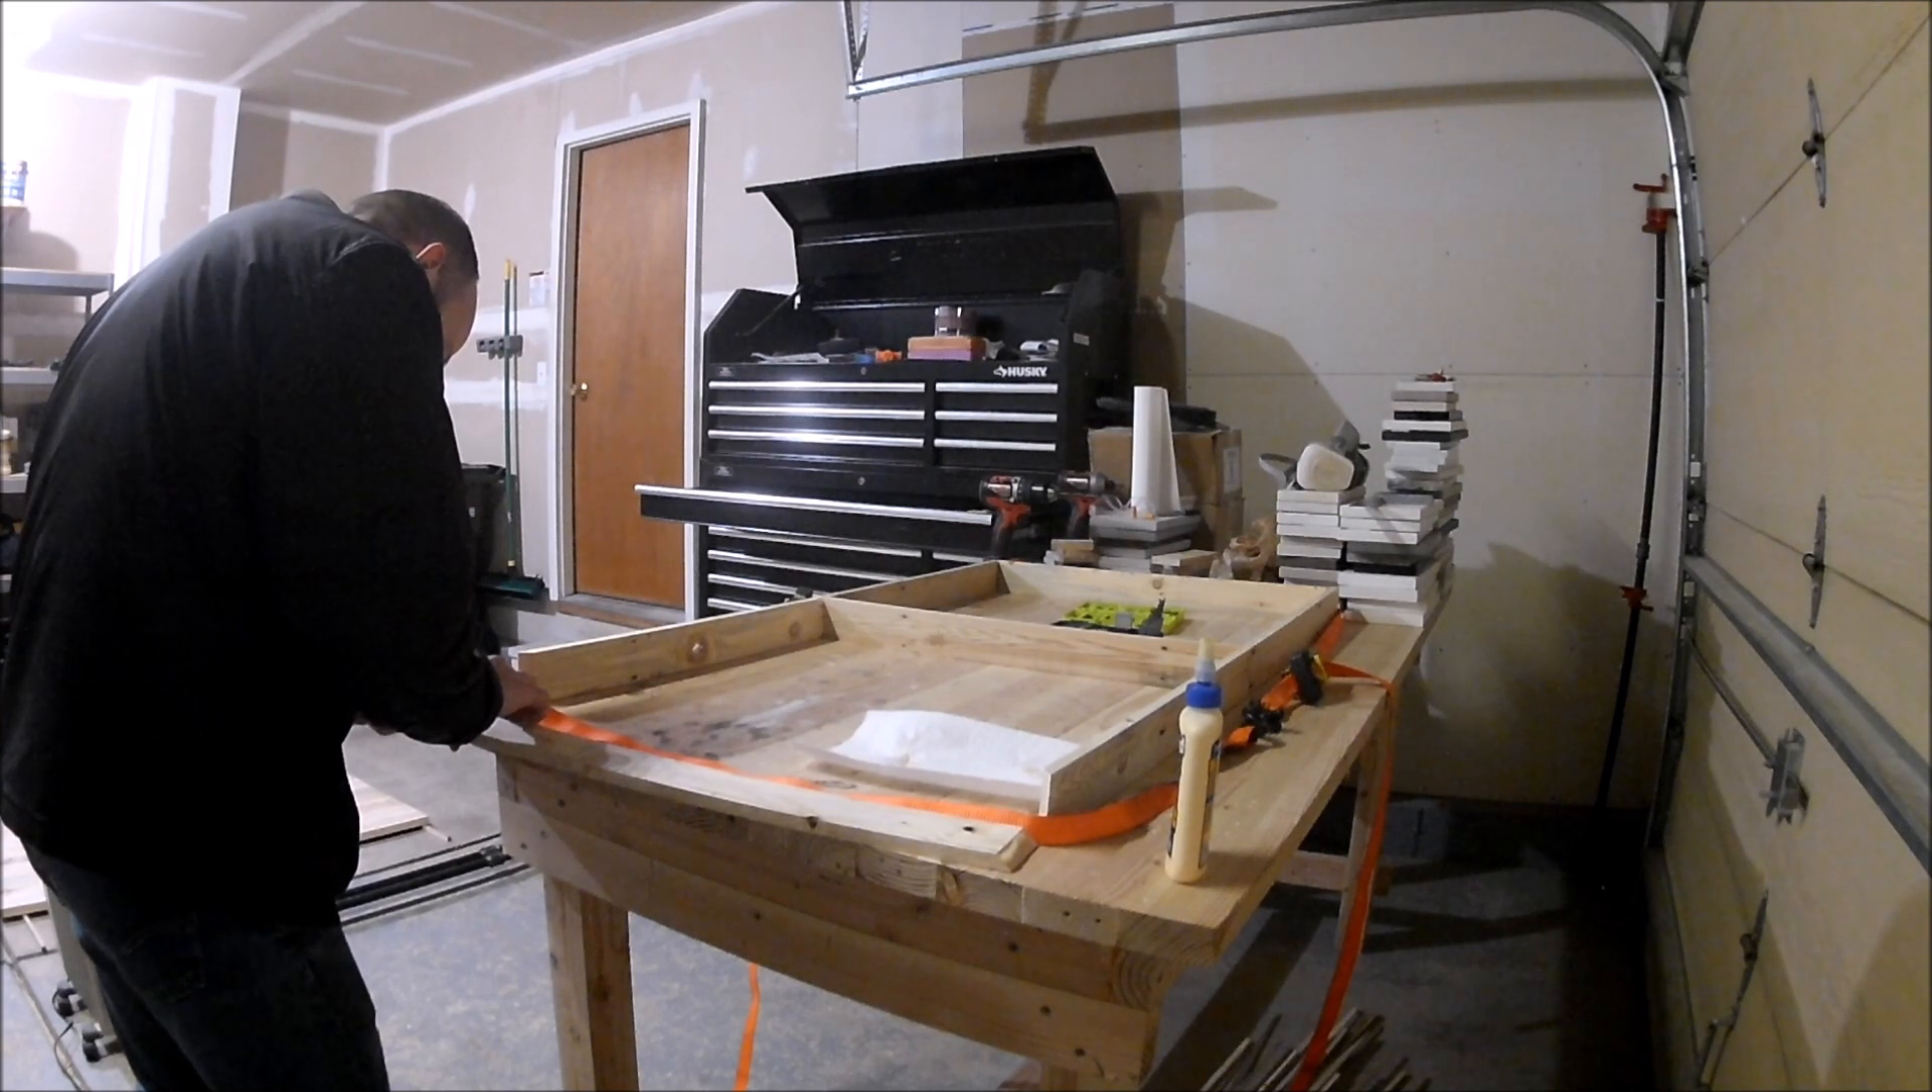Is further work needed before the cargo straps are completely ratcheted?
Yes.